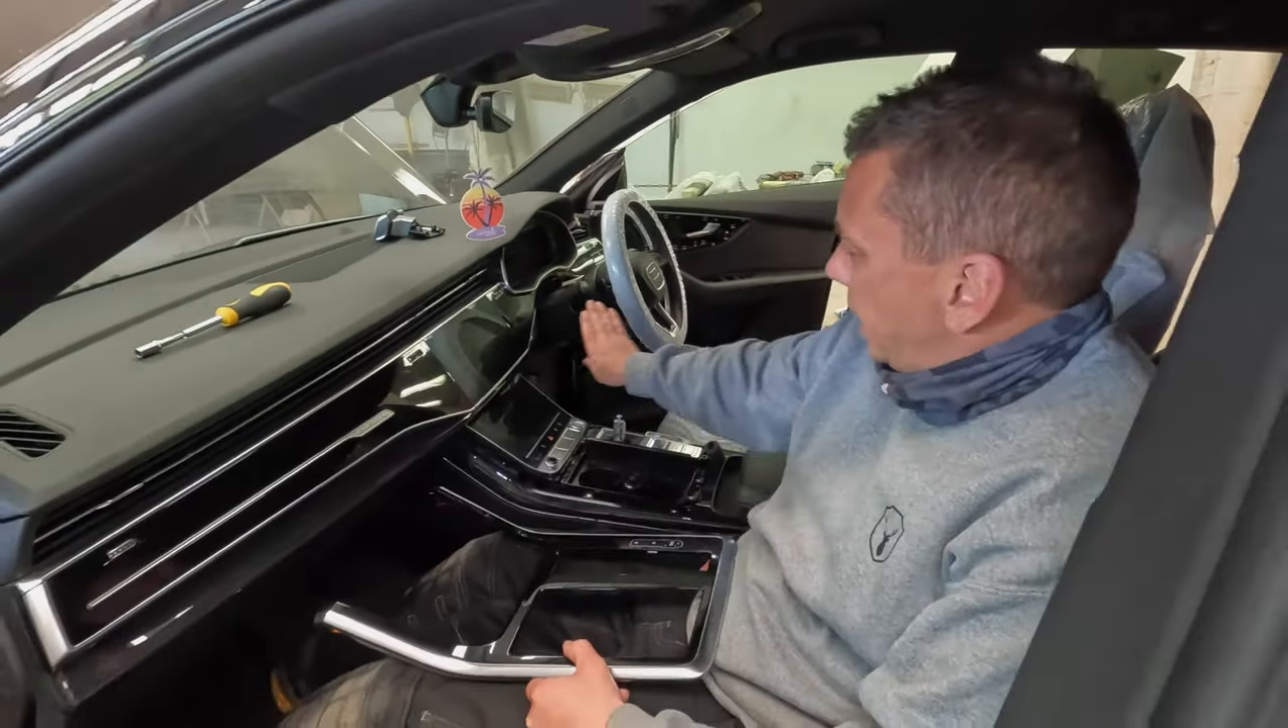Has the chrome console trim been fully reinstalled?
No.